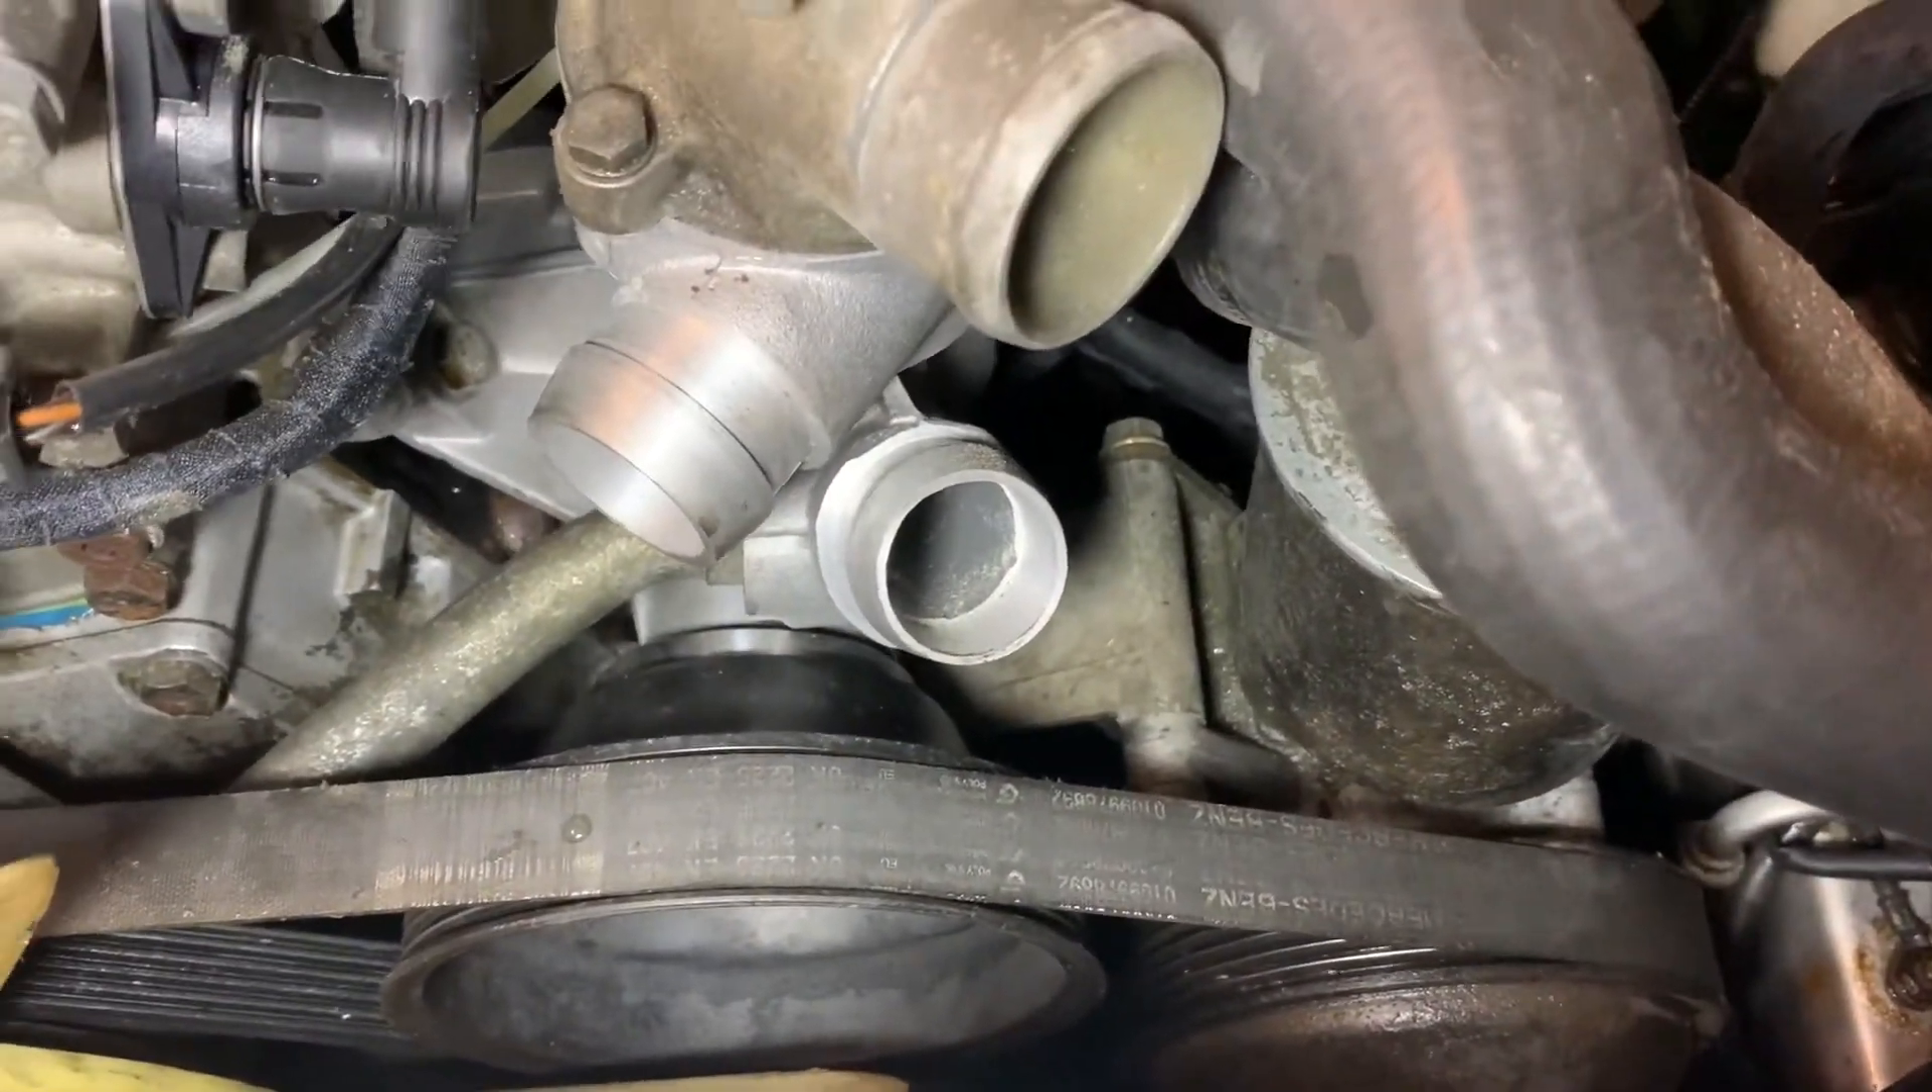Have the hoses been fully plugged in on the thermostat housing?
No.